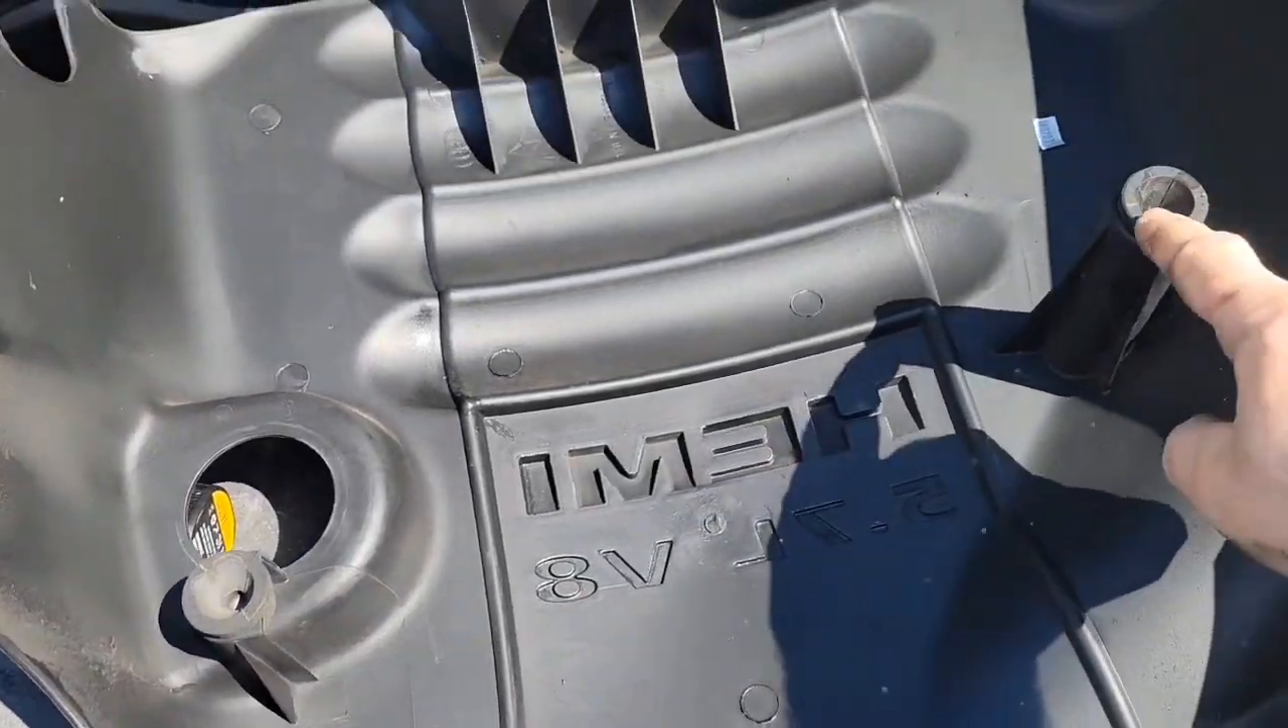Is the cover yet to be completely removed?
No.